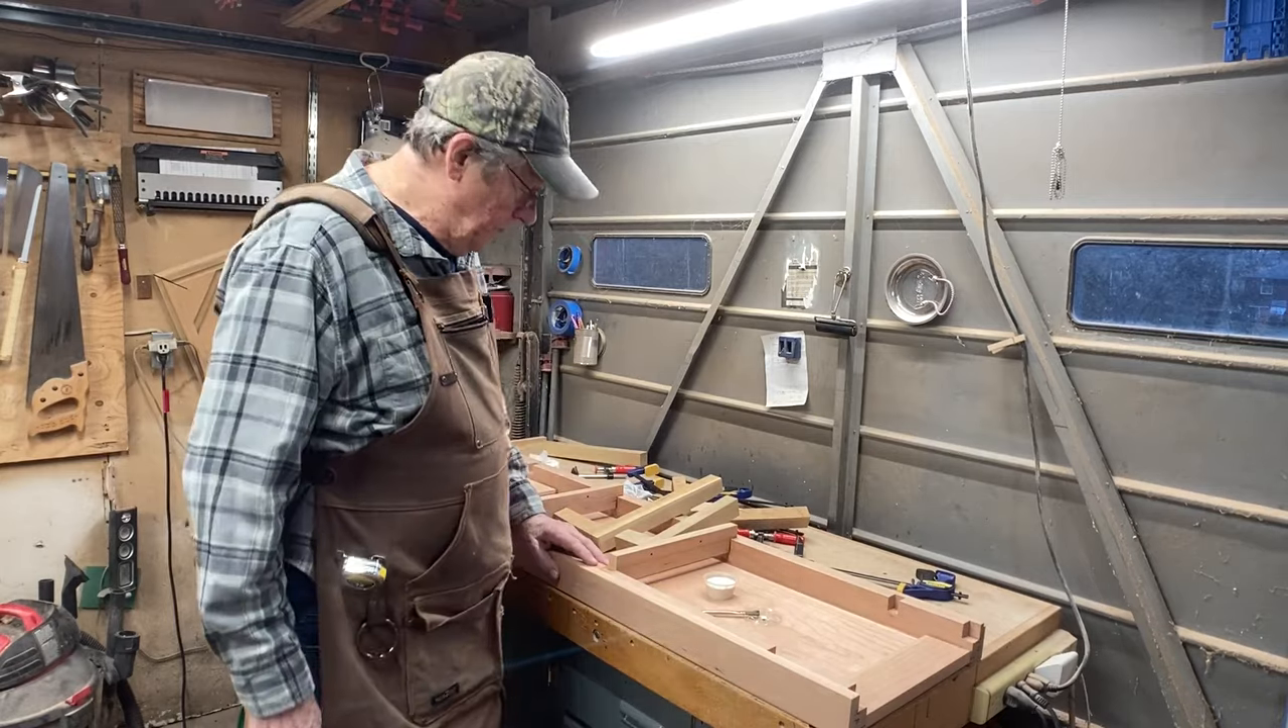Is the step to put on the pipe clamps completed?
No.